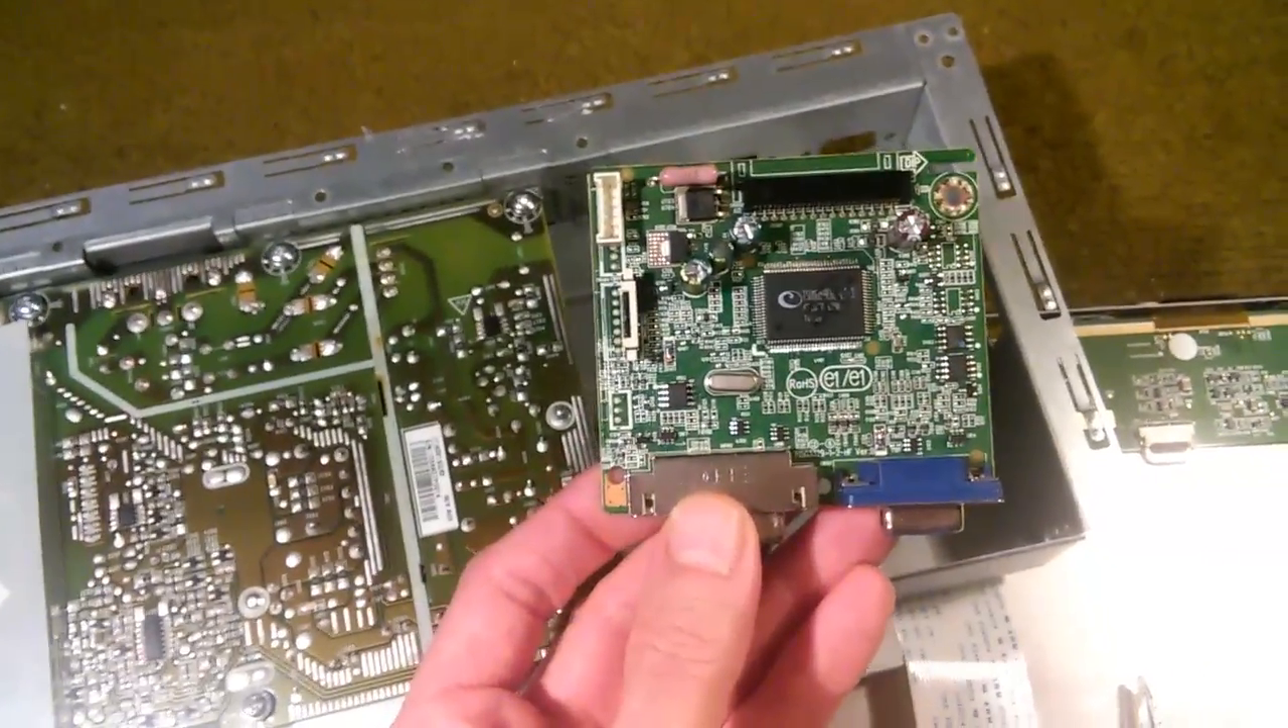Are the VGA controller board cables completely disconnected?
Yes.